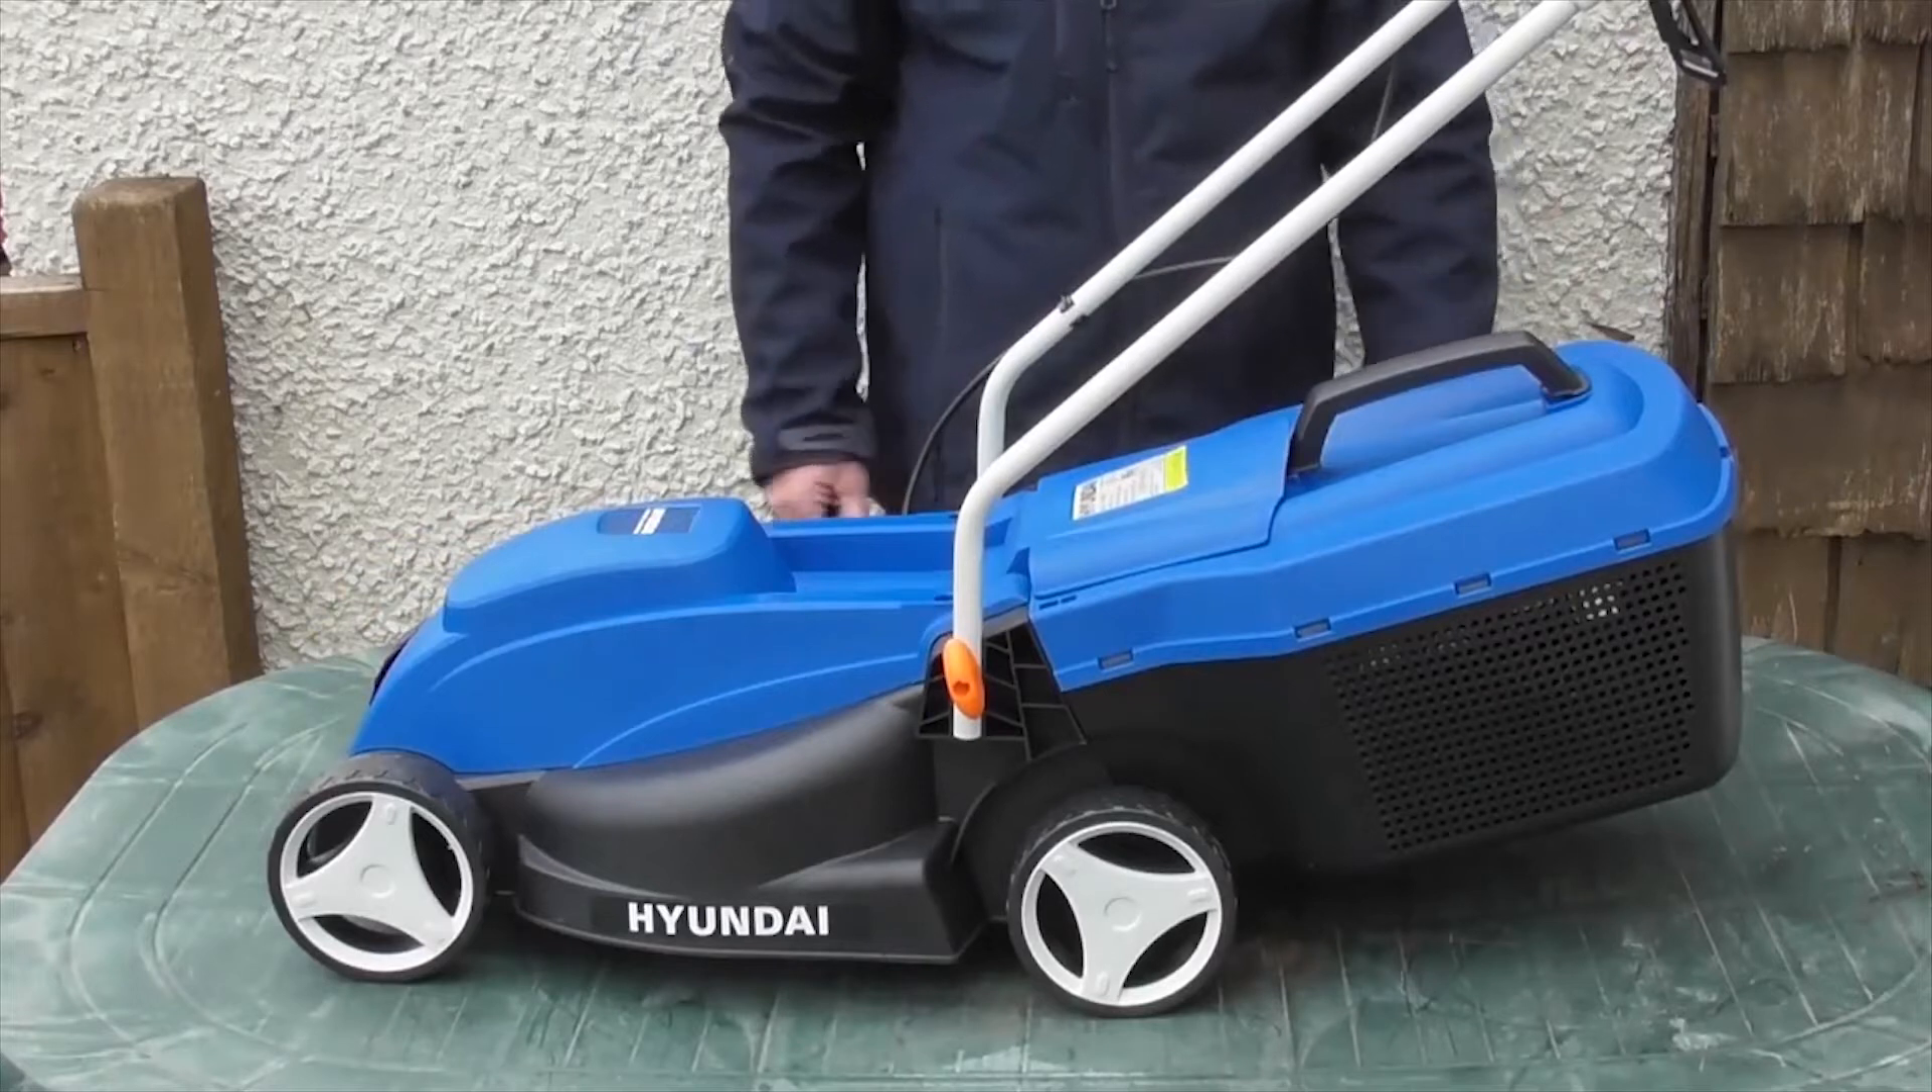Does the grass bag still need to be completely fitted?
No.